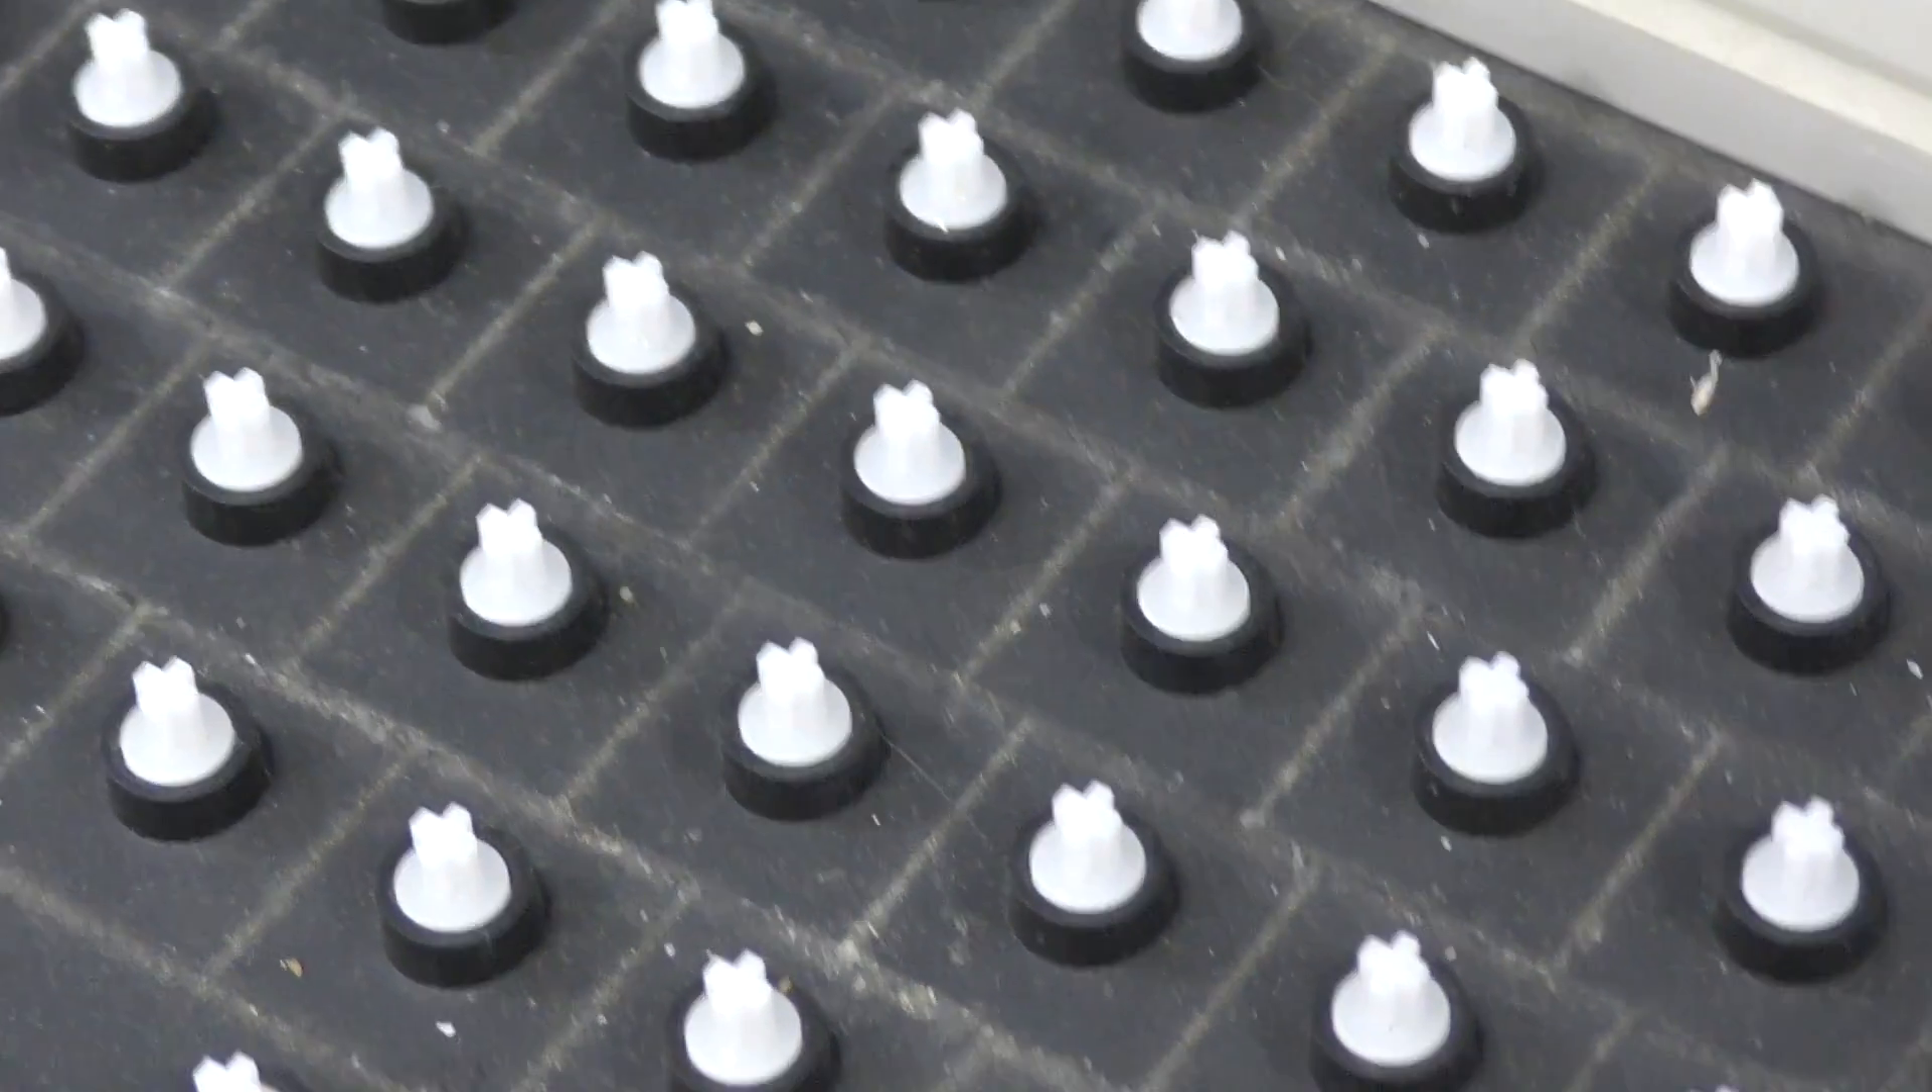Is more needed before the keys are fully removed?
No.